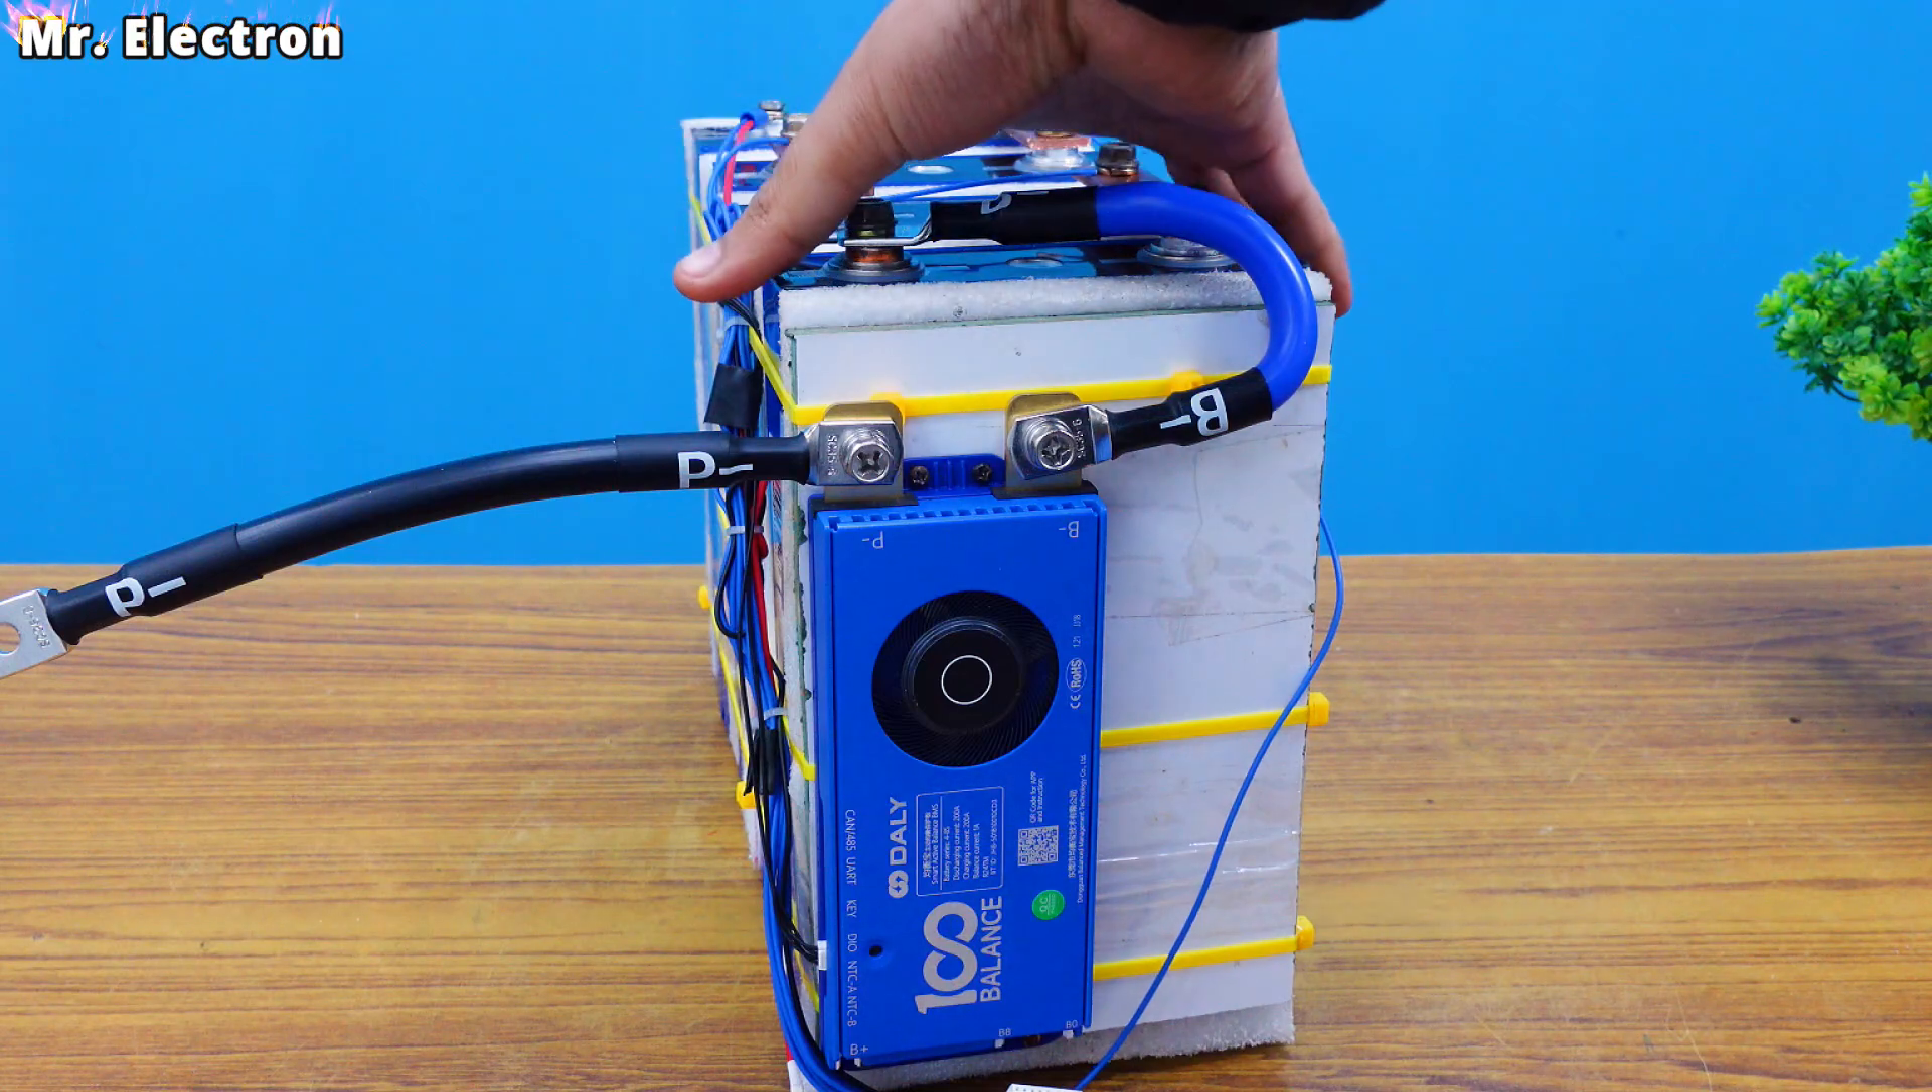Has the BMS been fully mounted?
Yes.